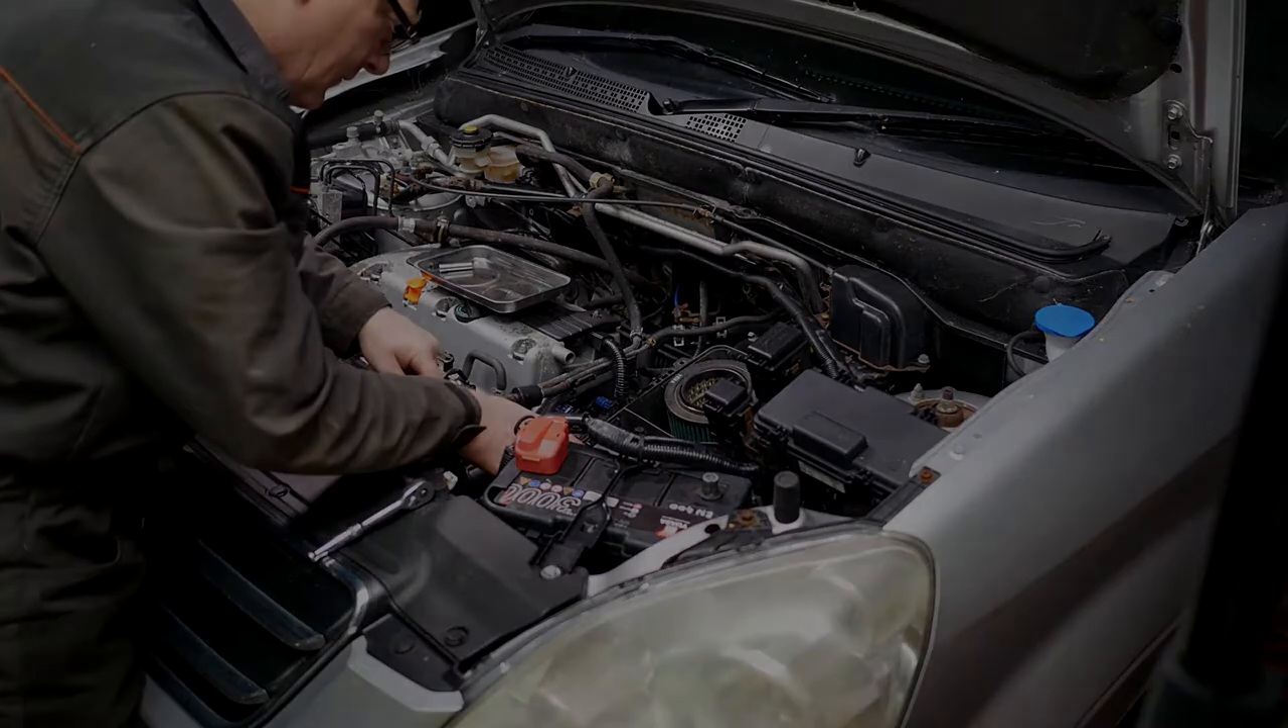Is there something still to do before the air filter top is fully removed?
No.